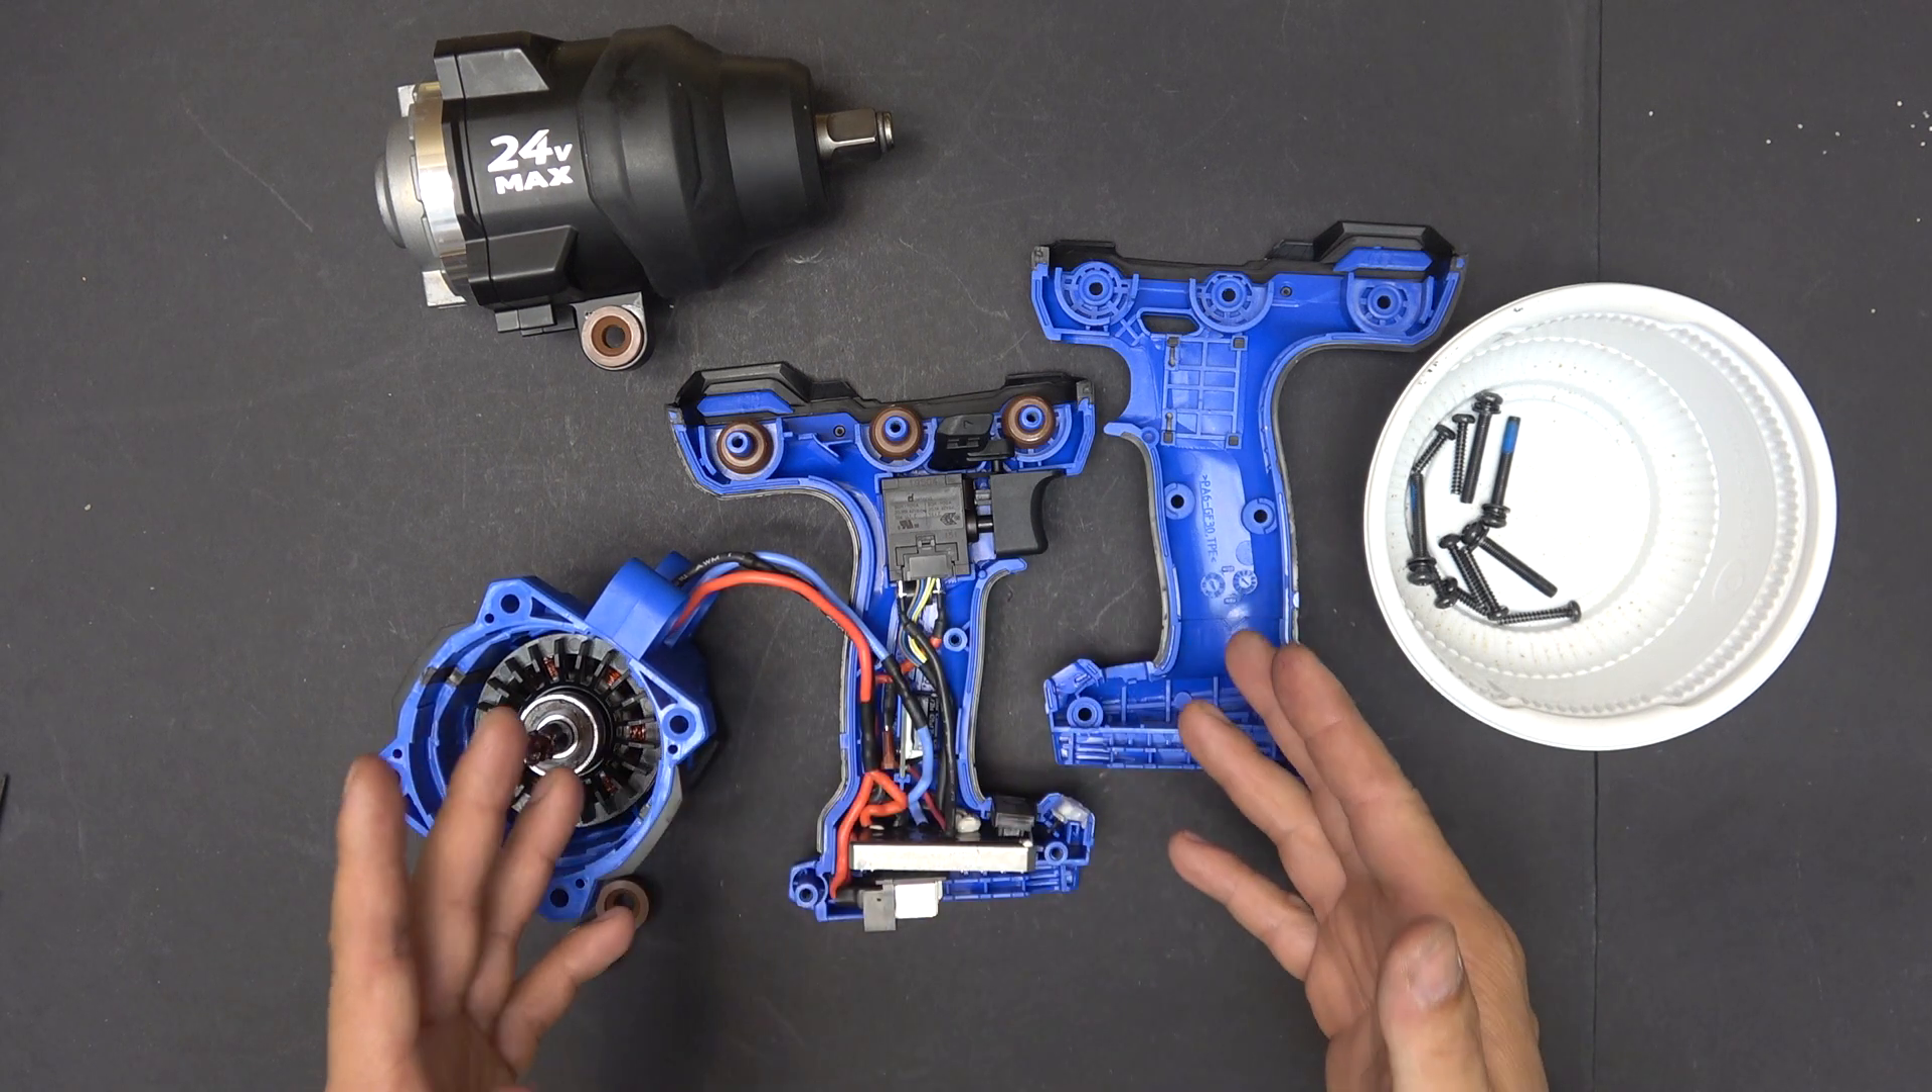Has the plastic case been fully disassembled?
Yes.